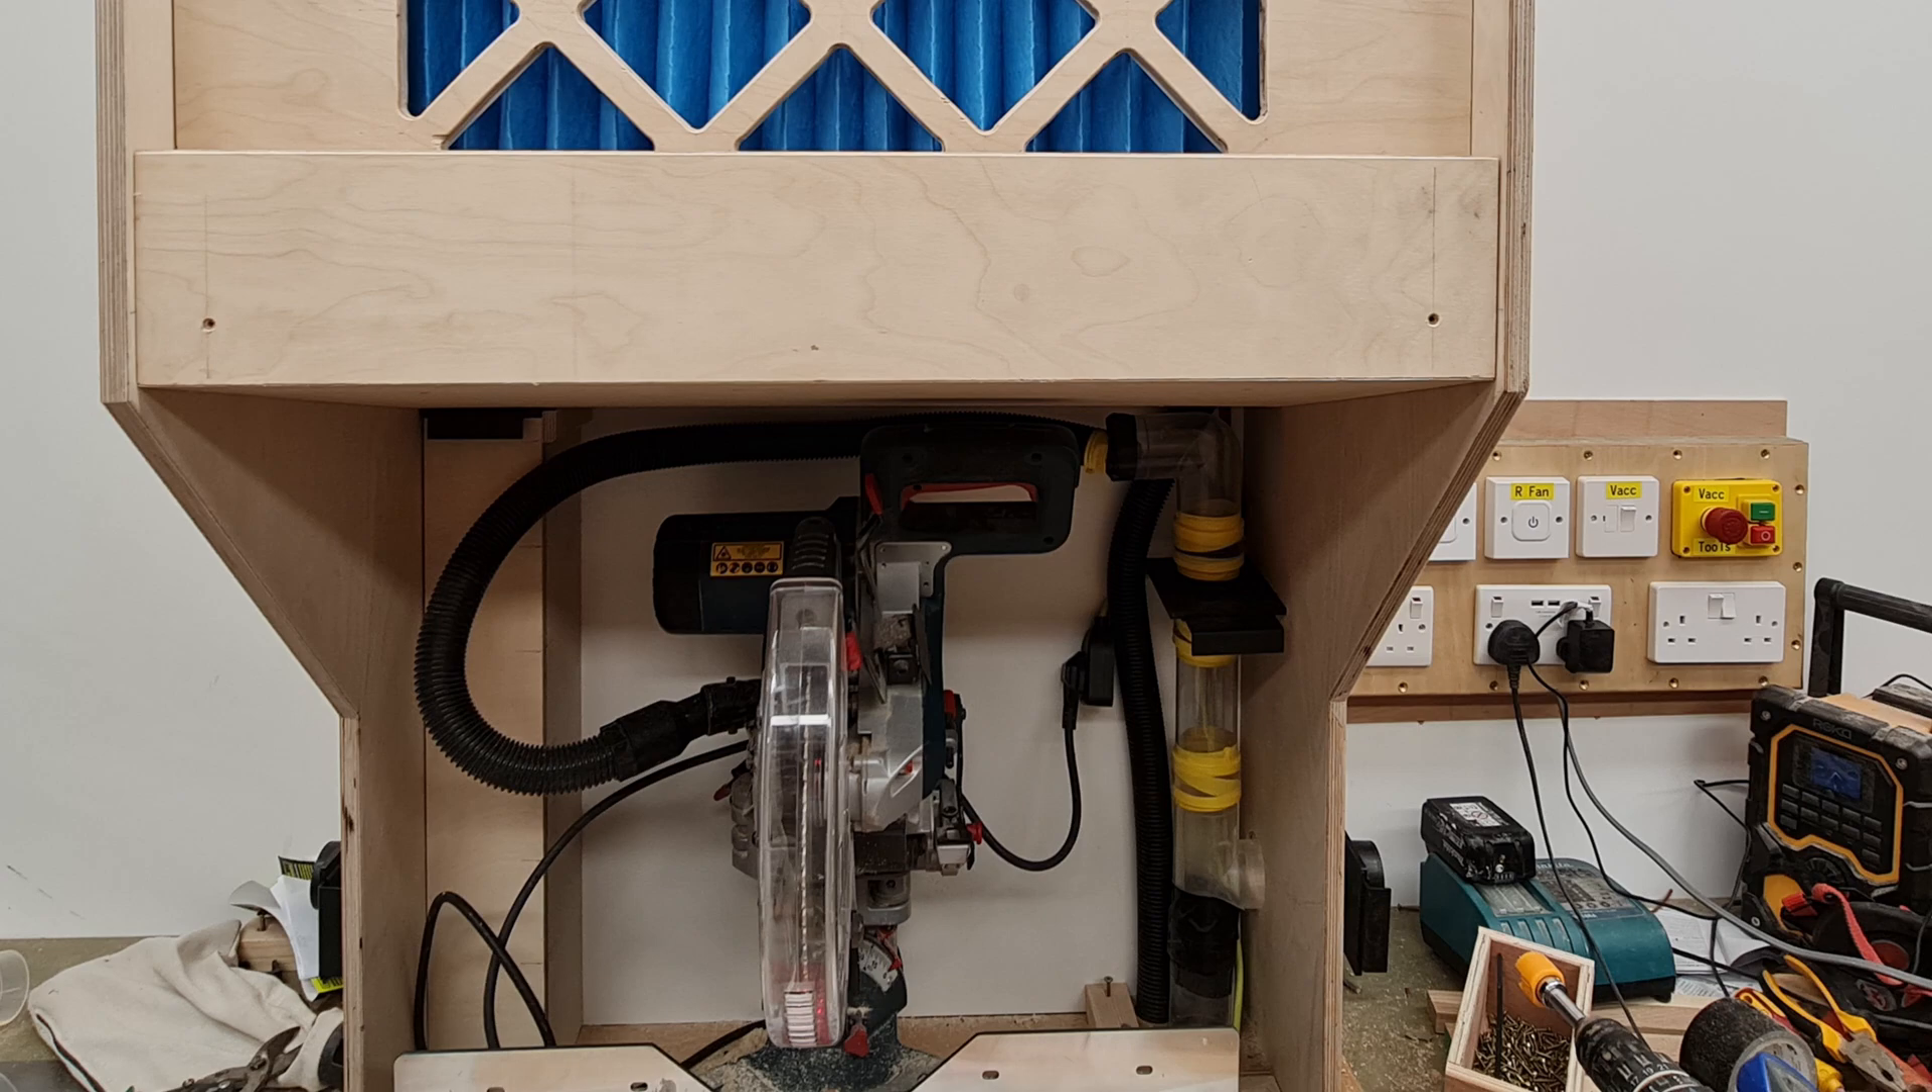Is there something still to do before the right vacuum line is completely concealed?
Yes.